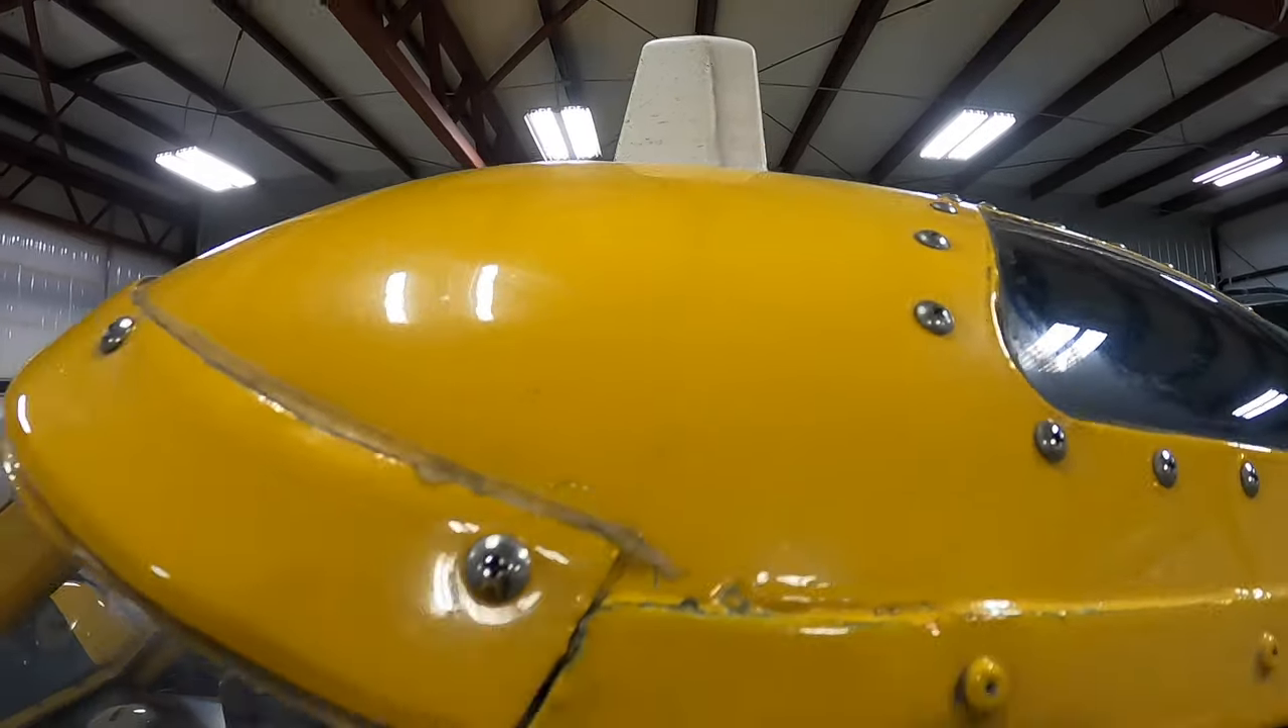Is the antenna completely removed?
No.